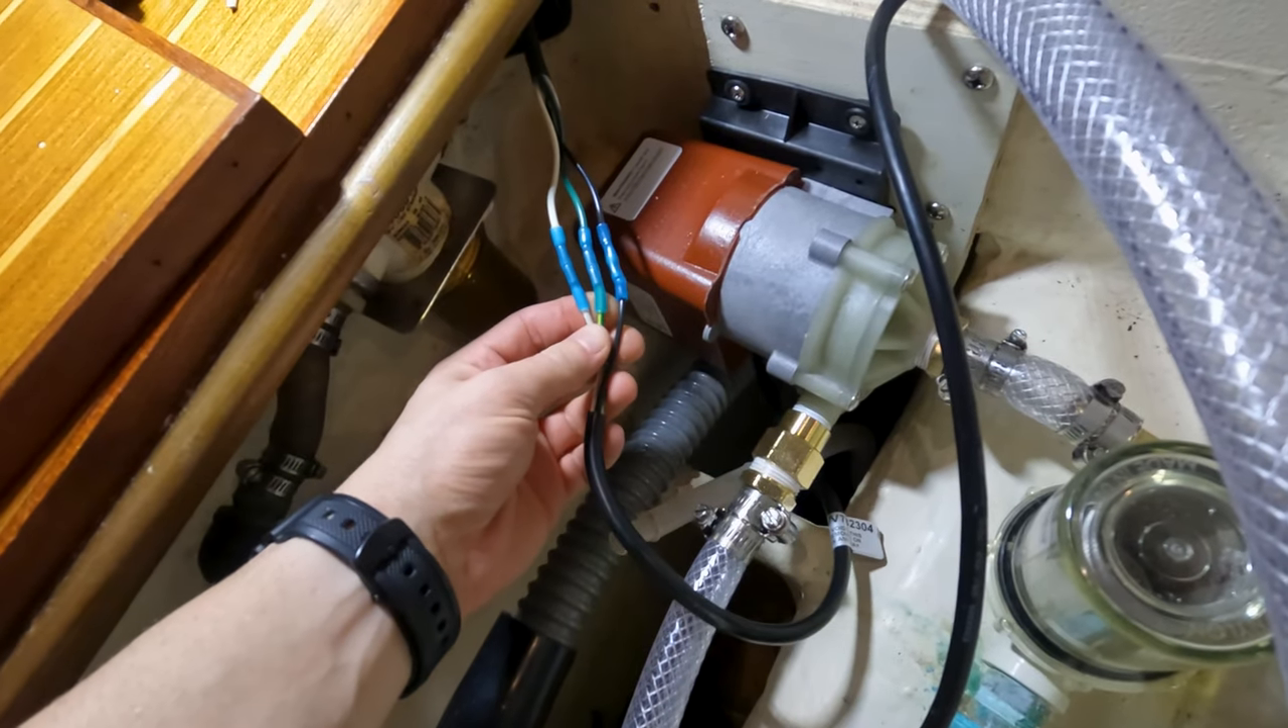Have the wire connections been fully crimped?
Yes.